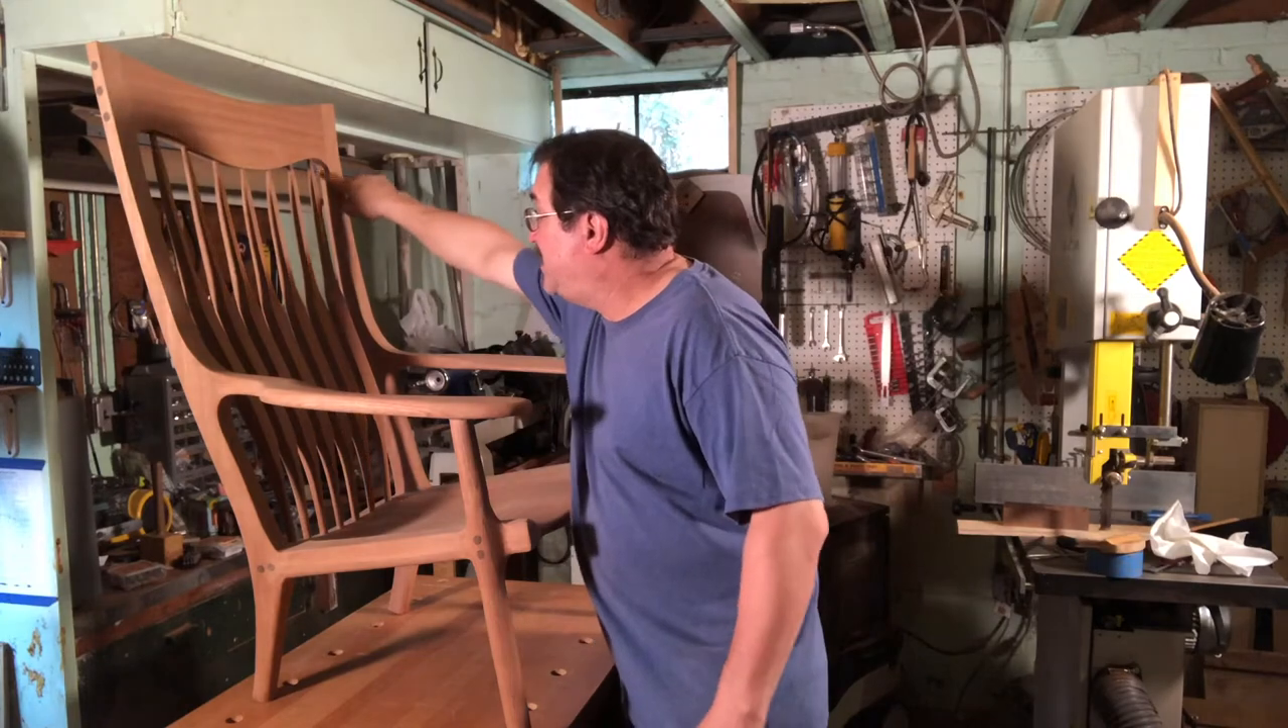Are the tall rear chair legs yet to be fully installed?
No.